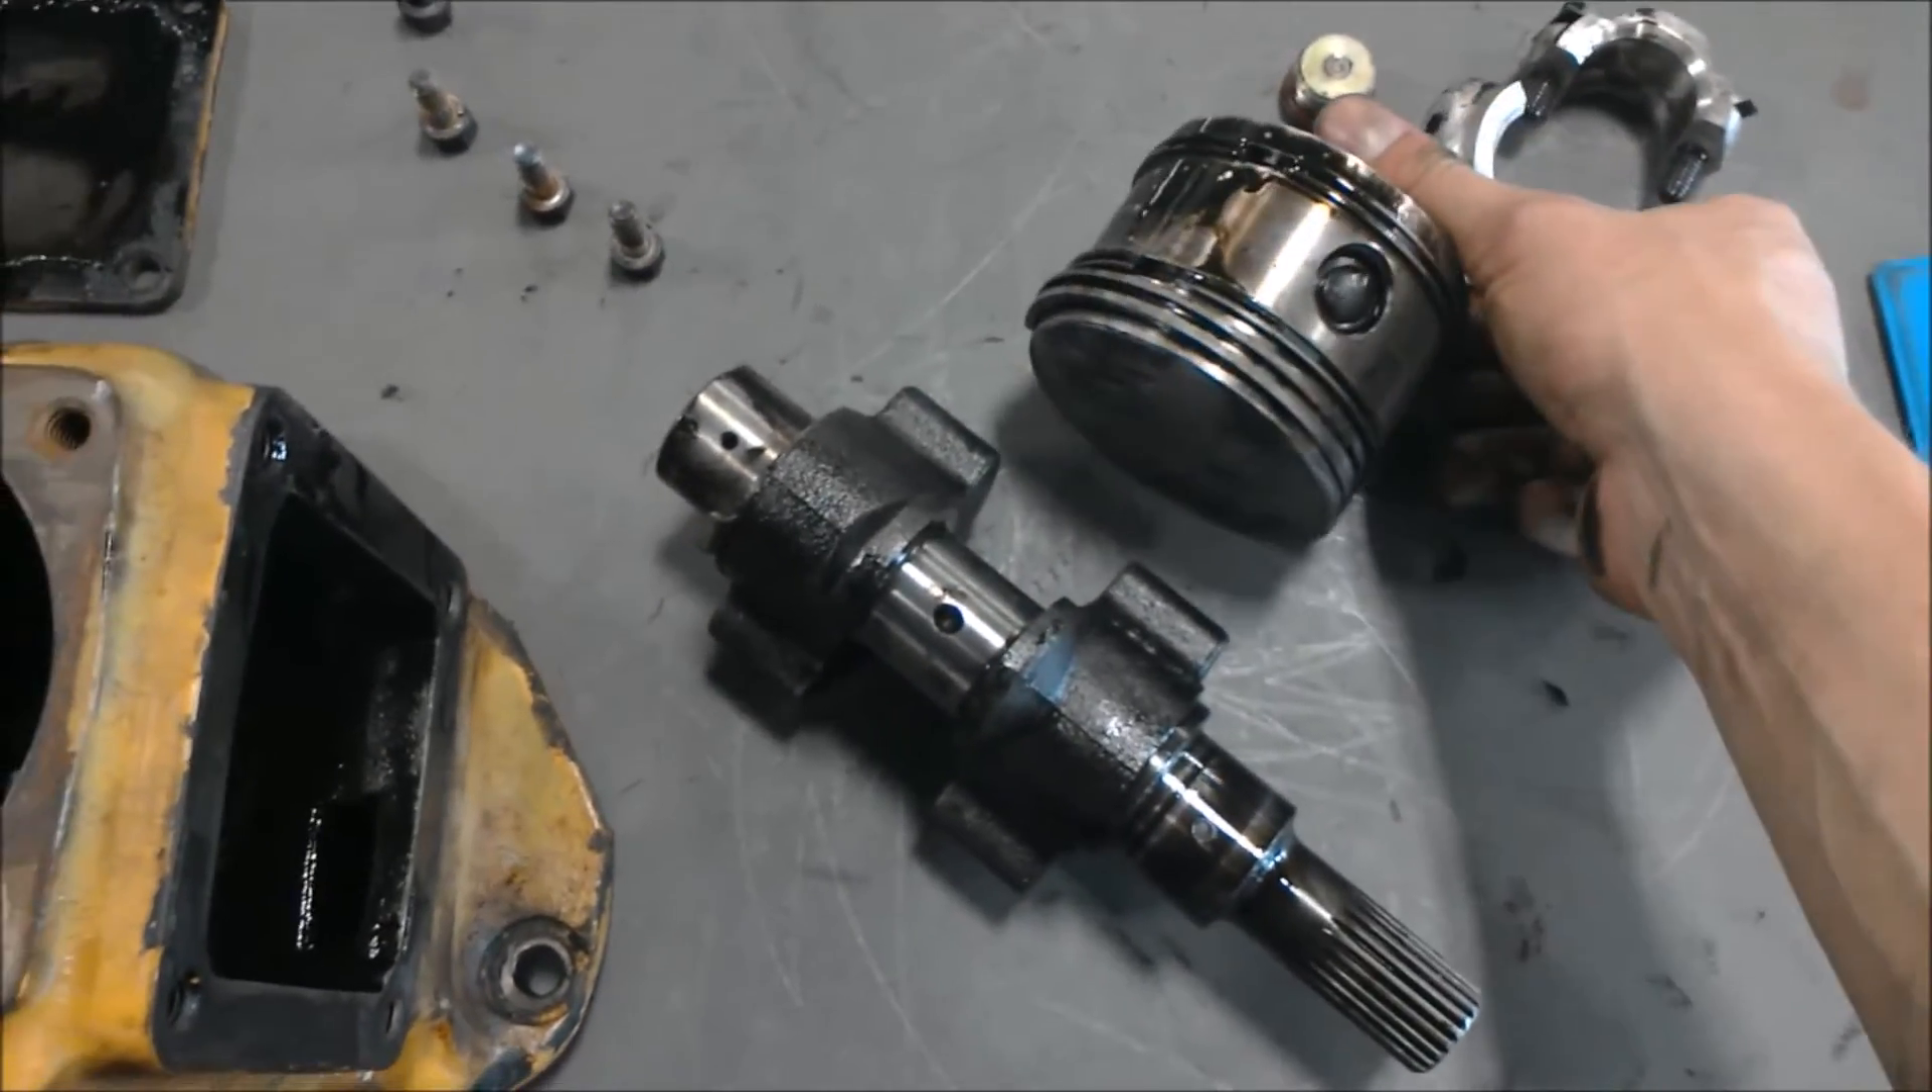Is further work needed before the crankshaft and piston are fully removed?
No.